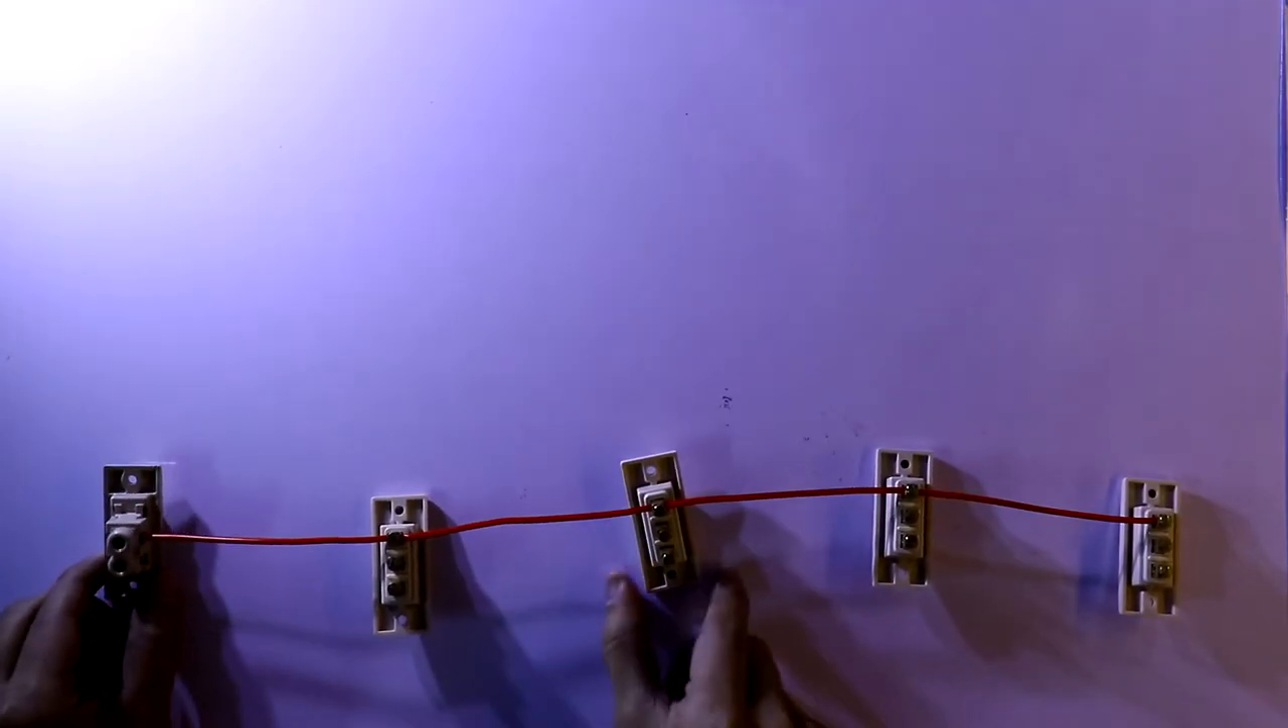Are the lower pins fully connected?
No.